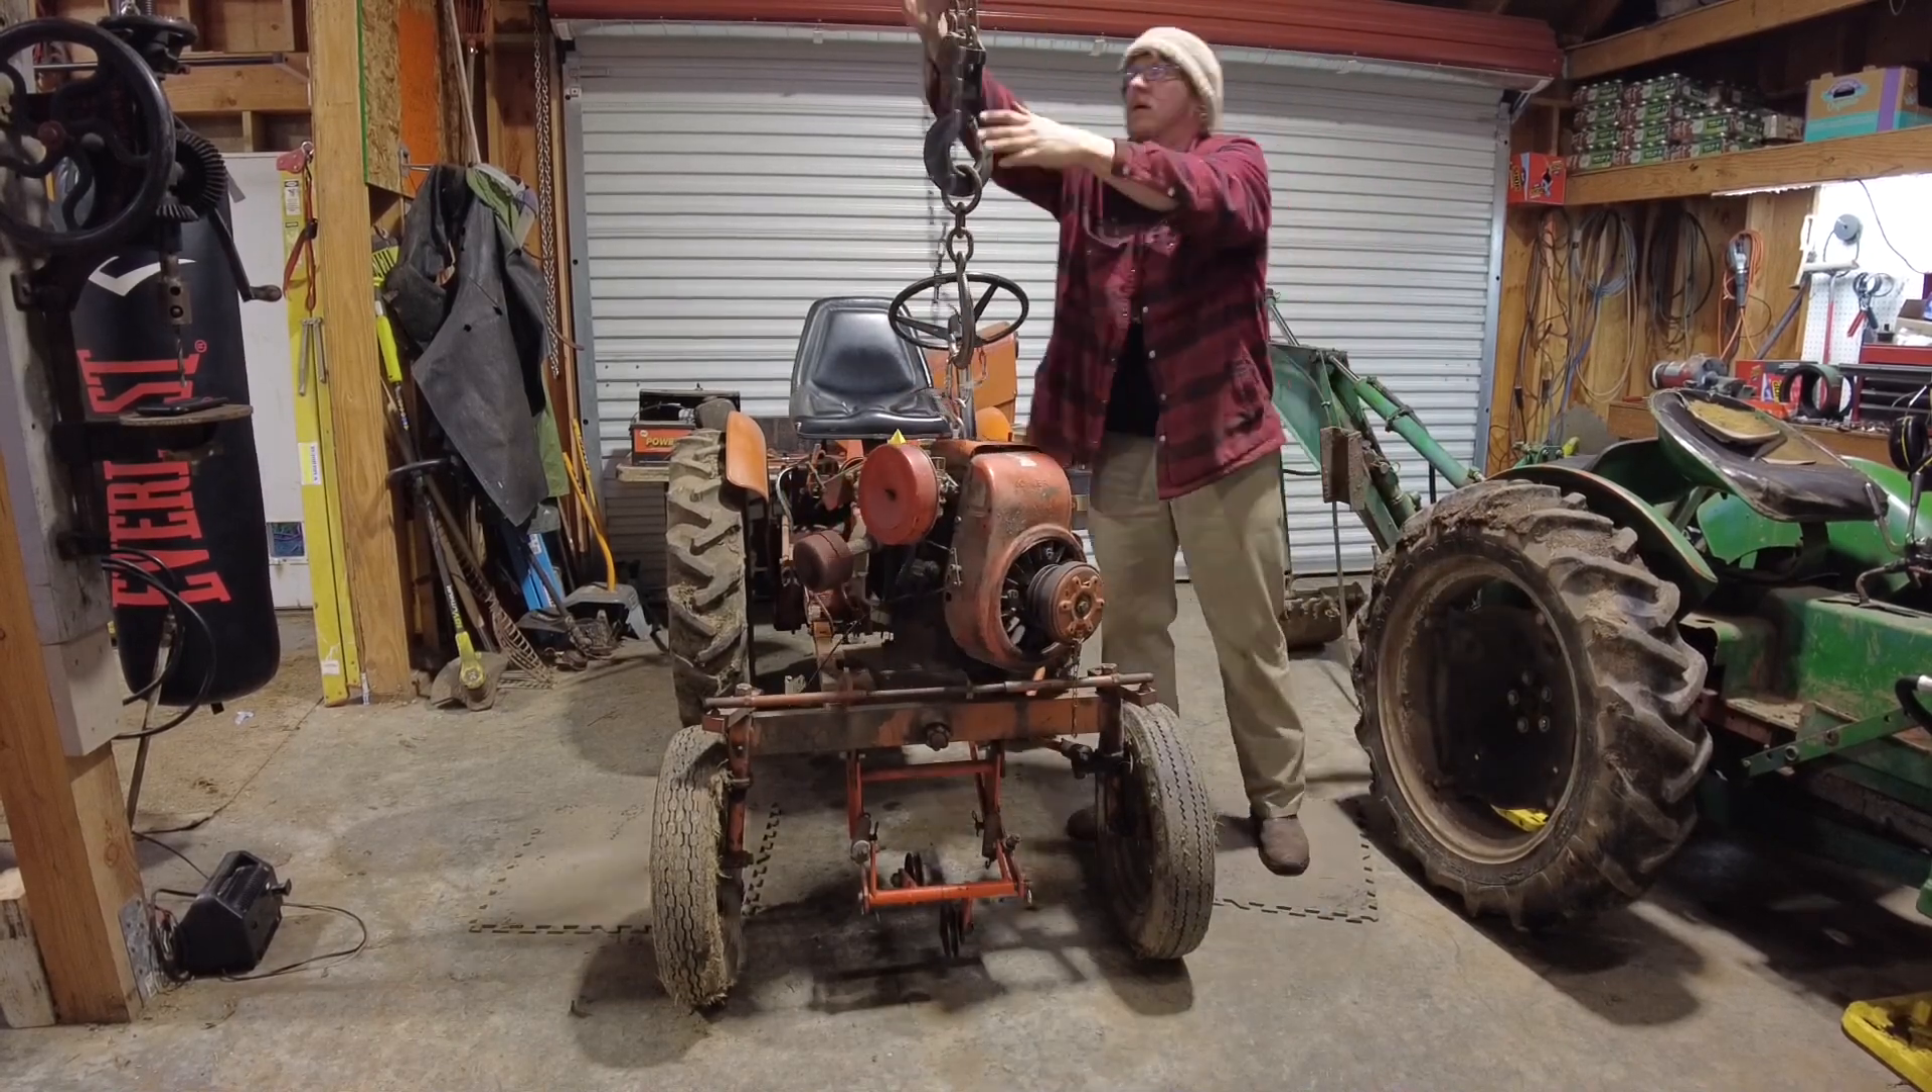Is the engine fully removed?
No.